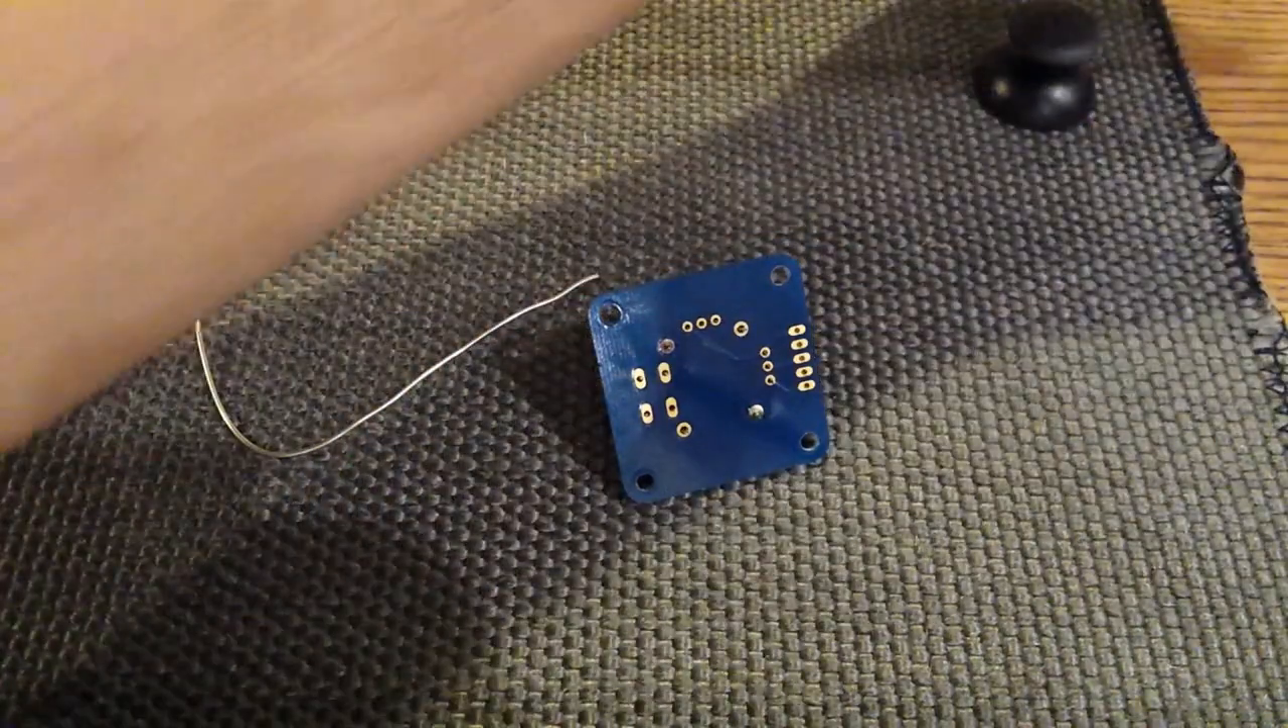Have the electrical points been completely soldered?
No.